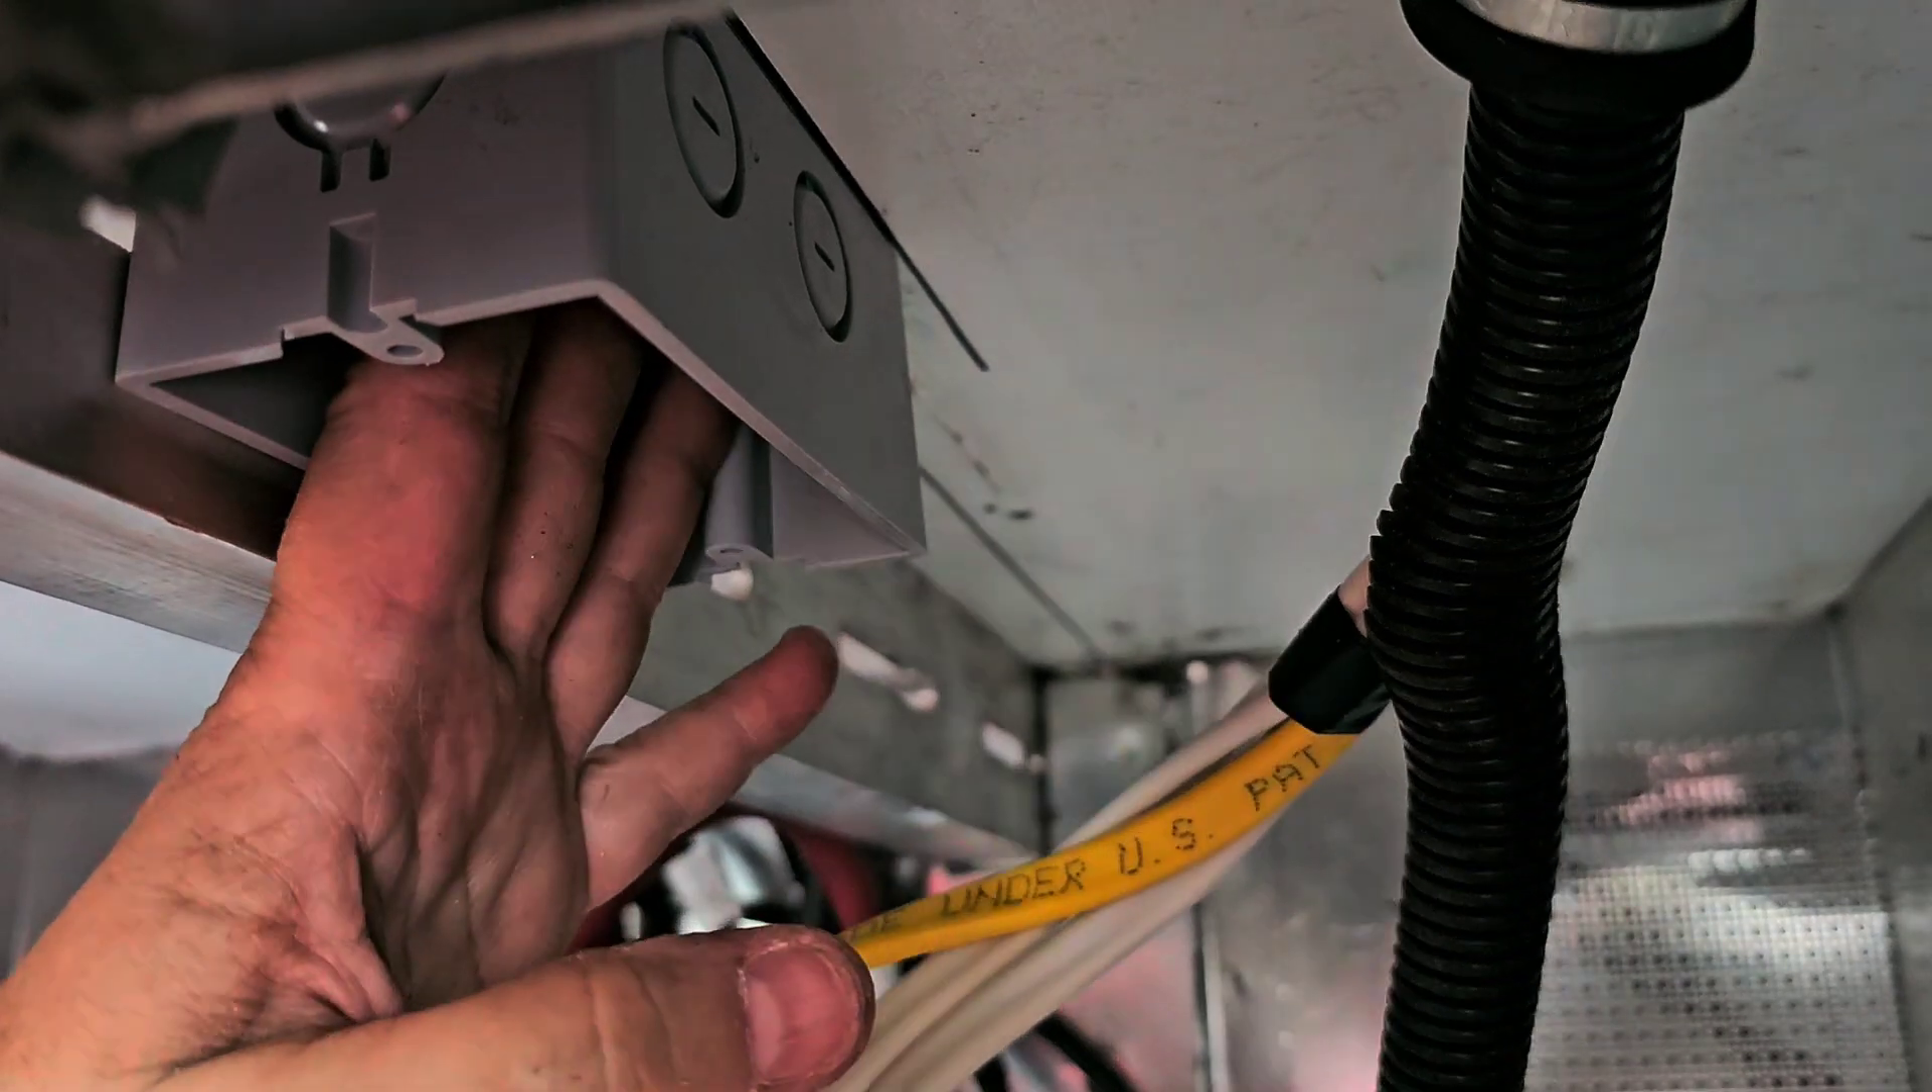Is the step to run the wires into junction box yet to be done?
Yes.